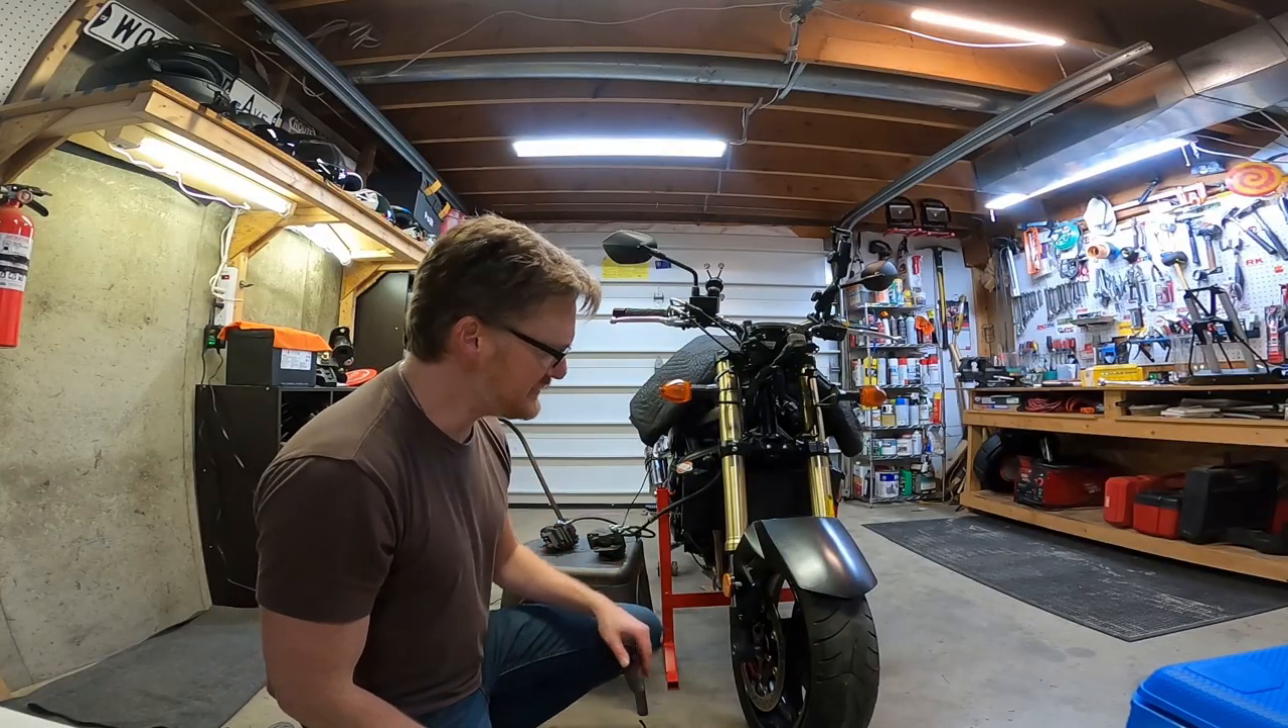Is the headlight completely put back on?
No.